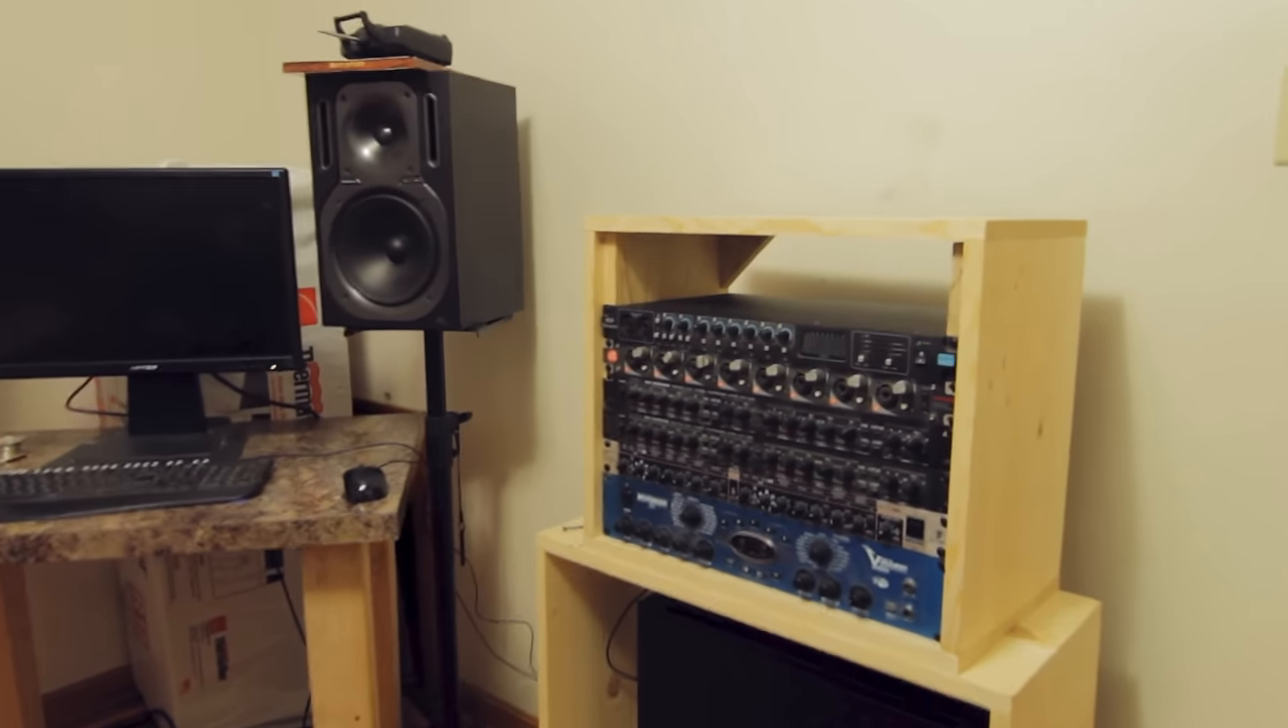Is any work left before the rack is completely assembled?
No.